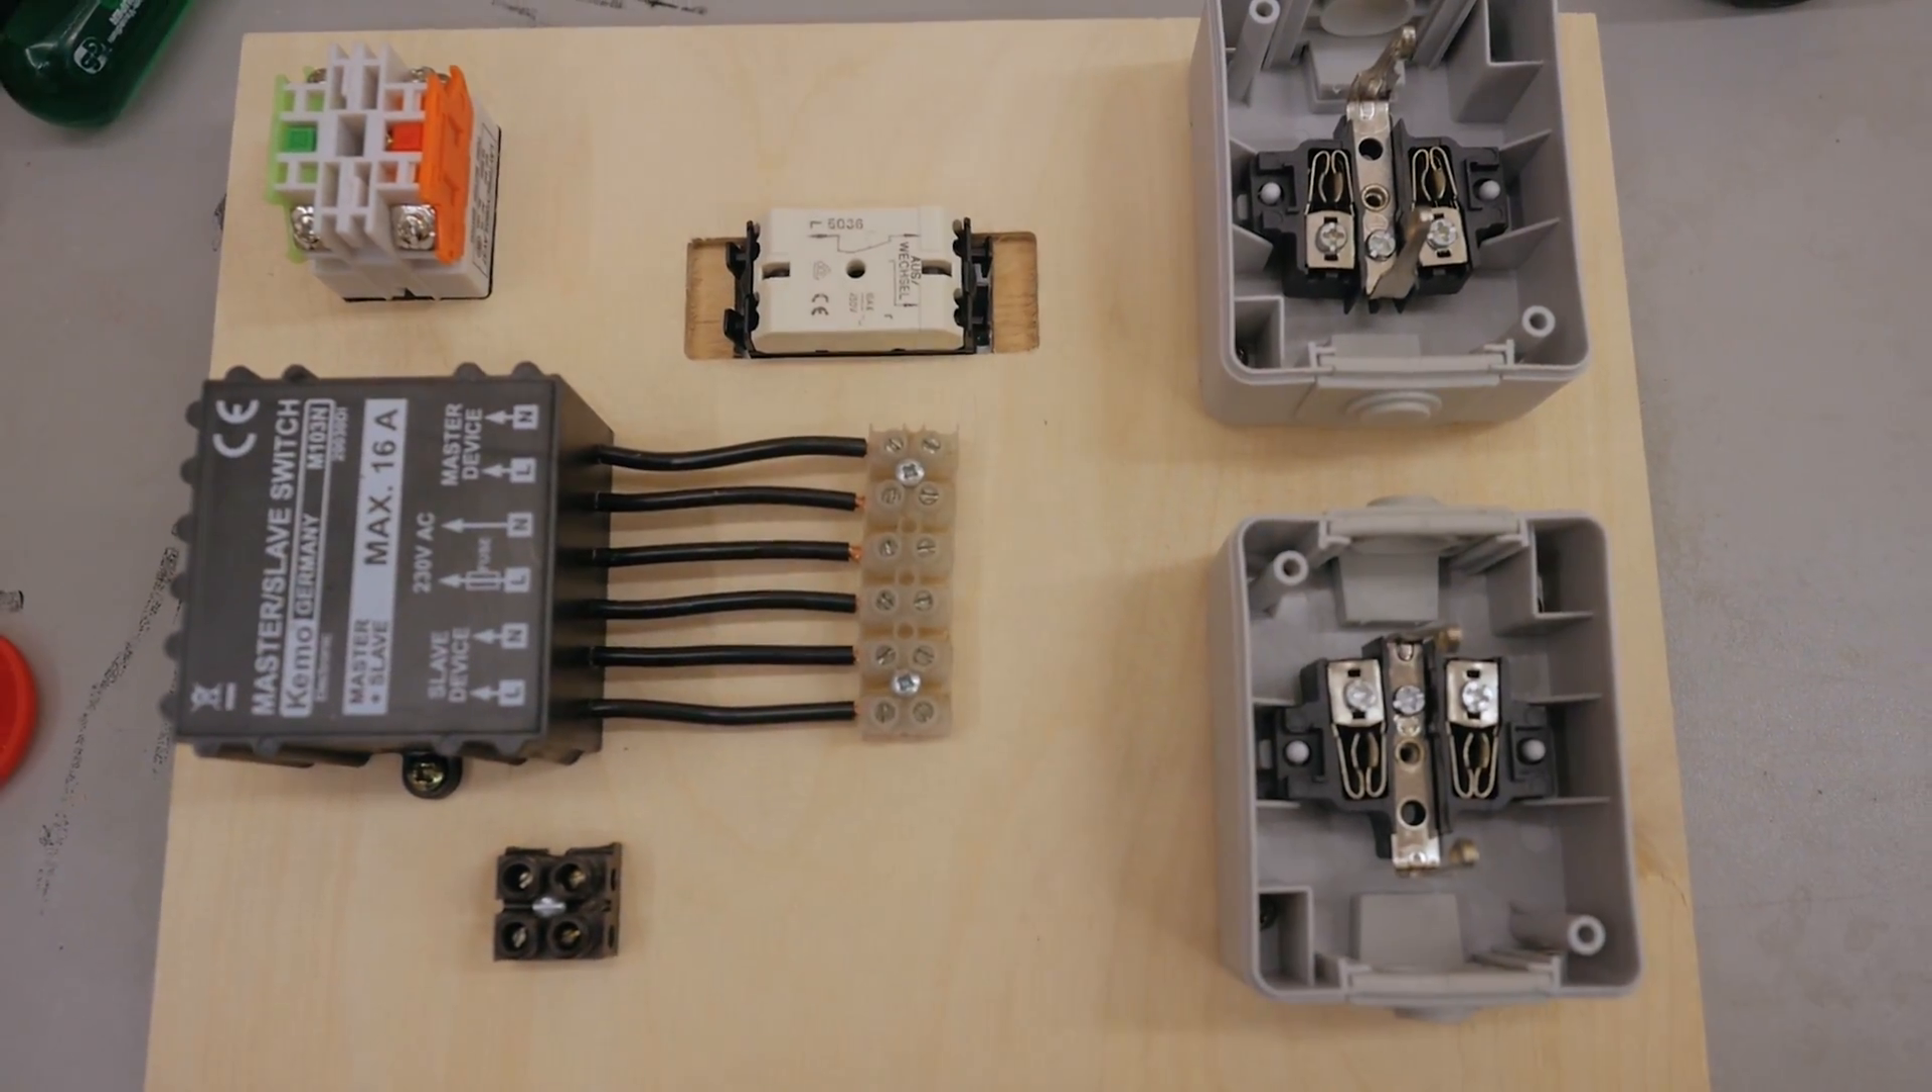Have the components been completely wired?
No.